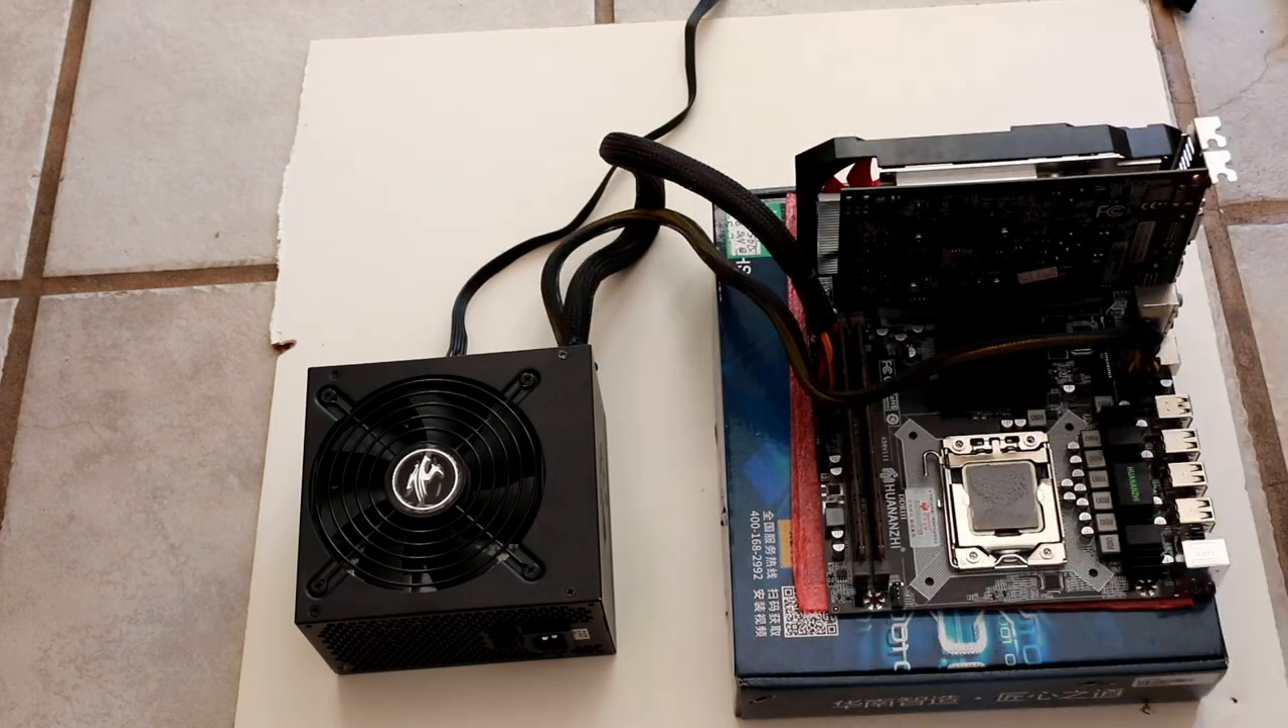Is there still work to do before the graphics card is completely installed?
No.